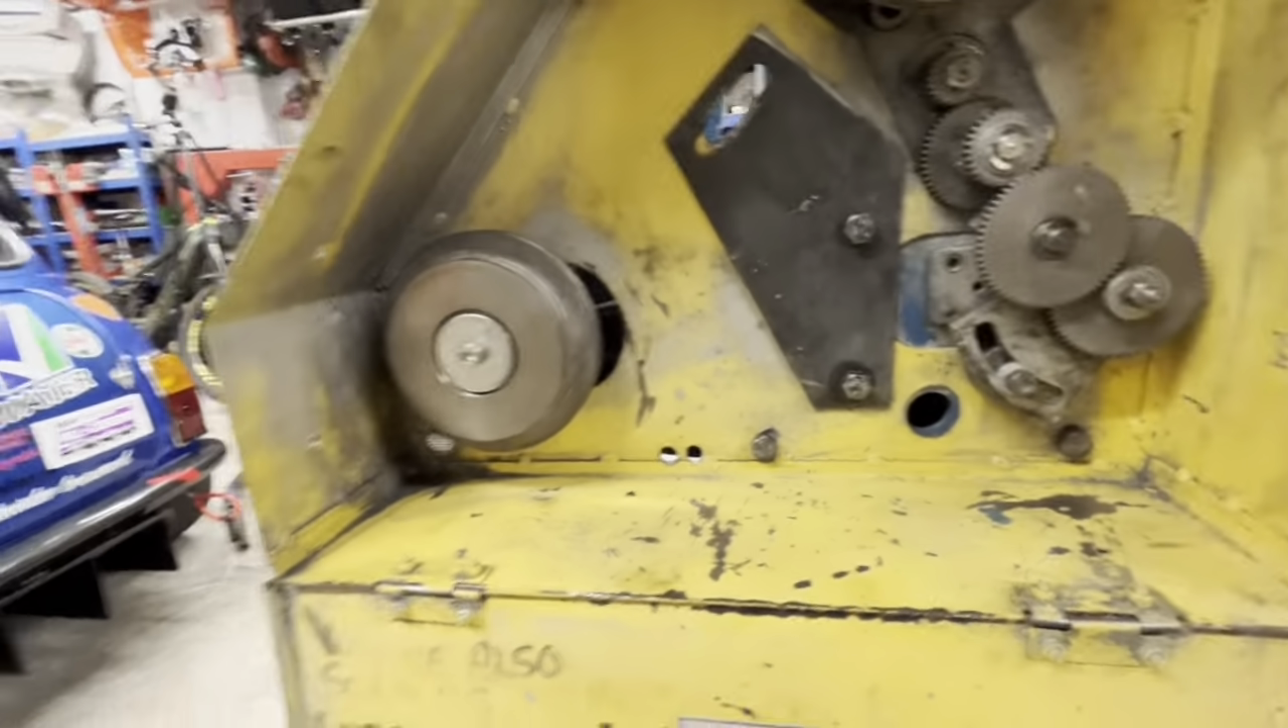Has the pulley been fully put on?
Yes.